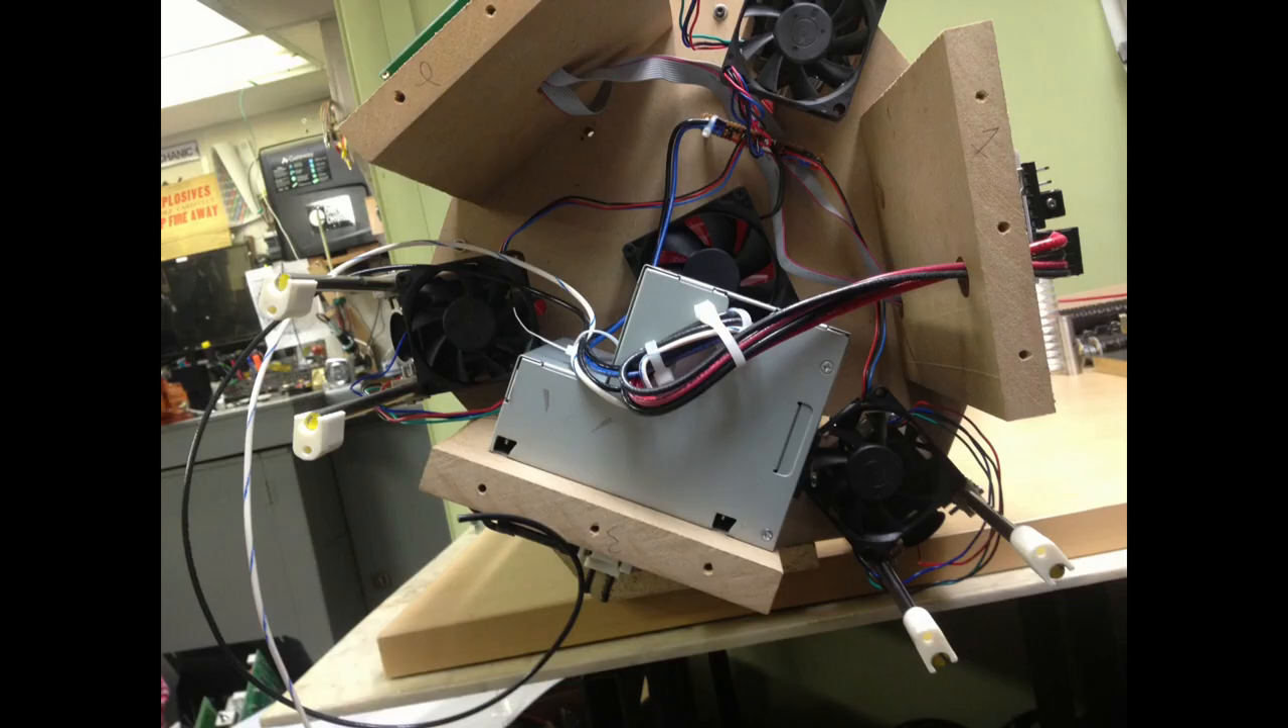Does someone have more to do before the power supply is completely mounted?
No.